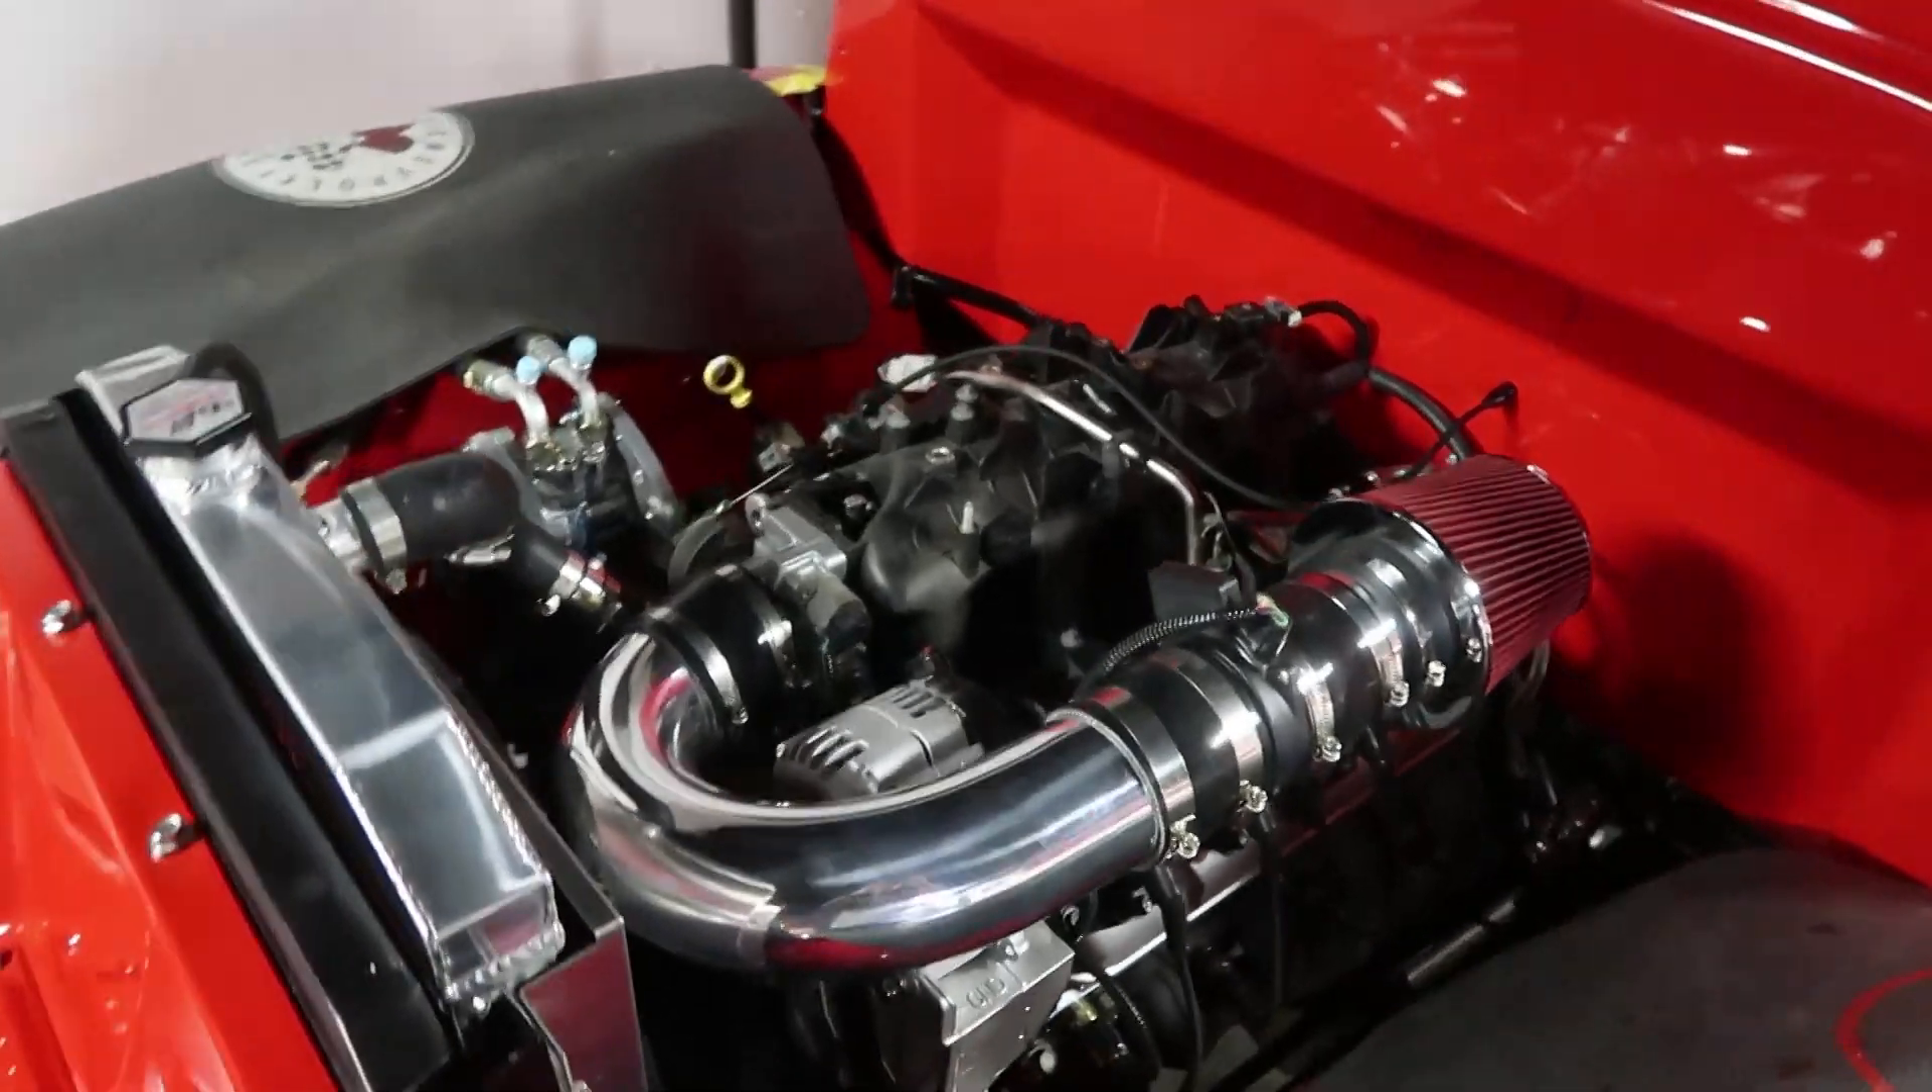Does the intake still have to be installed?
No.